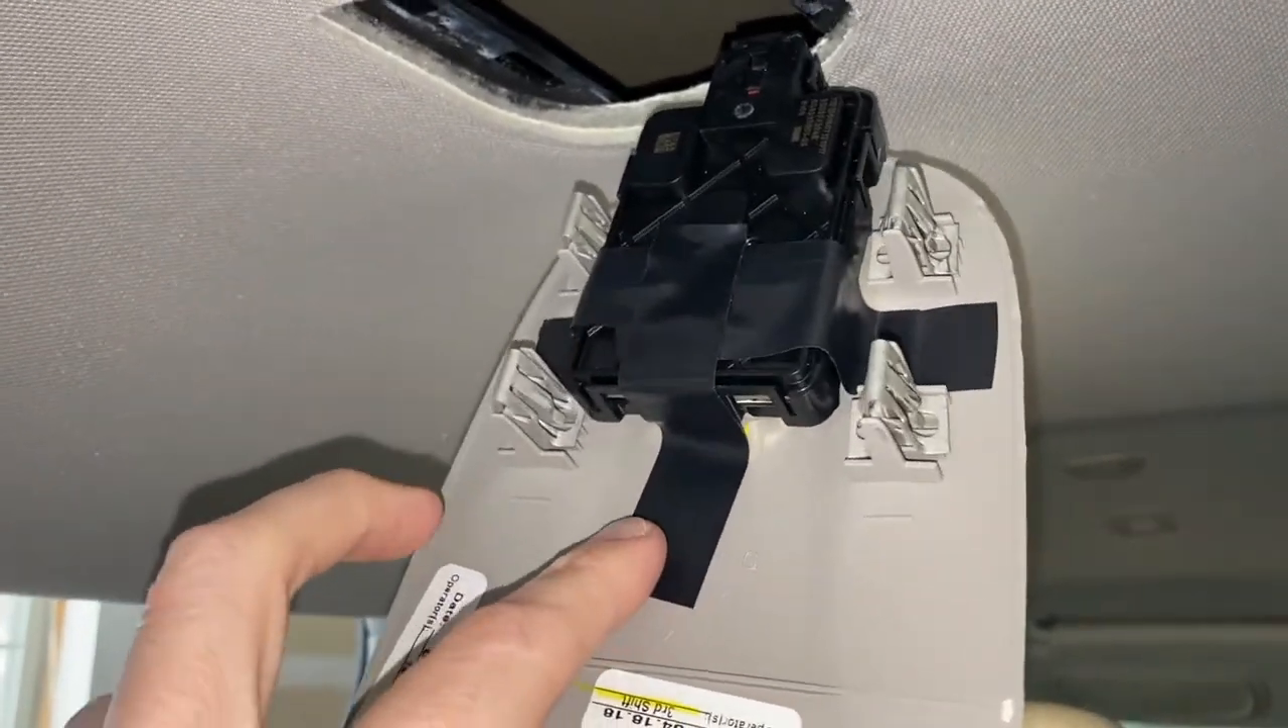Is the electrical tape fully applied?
Yes.